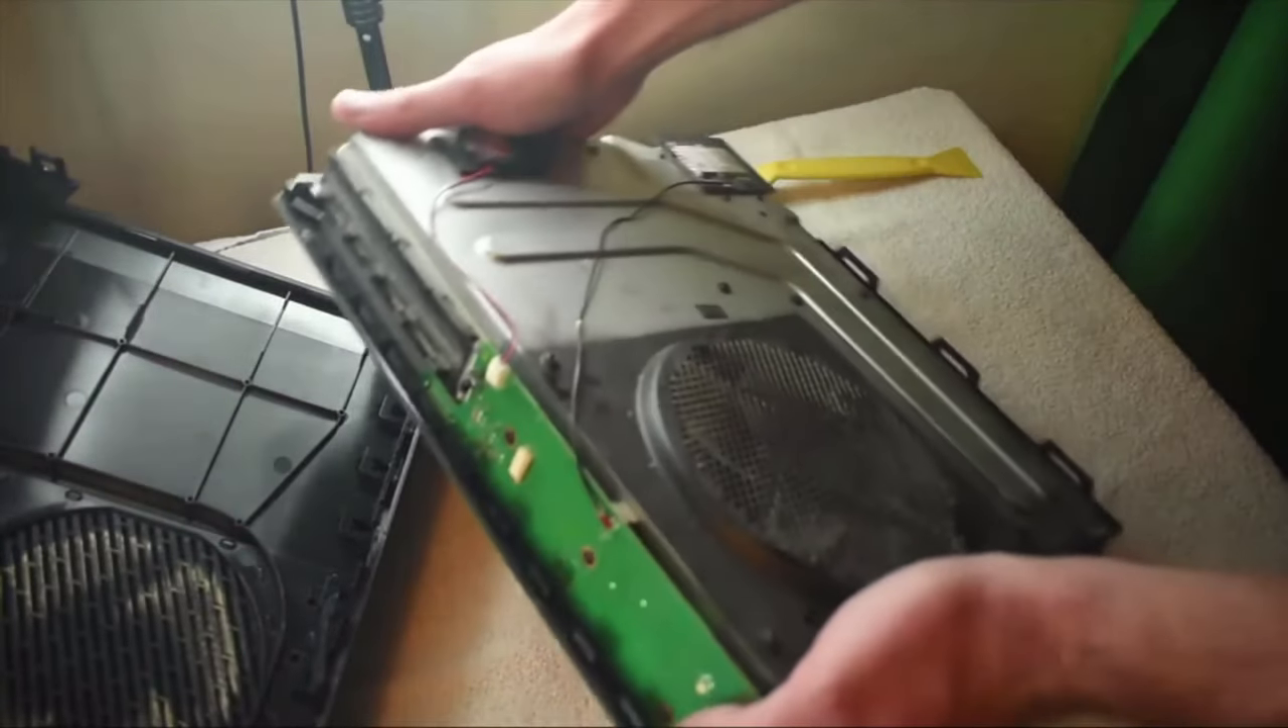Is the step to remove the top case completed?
Yes.